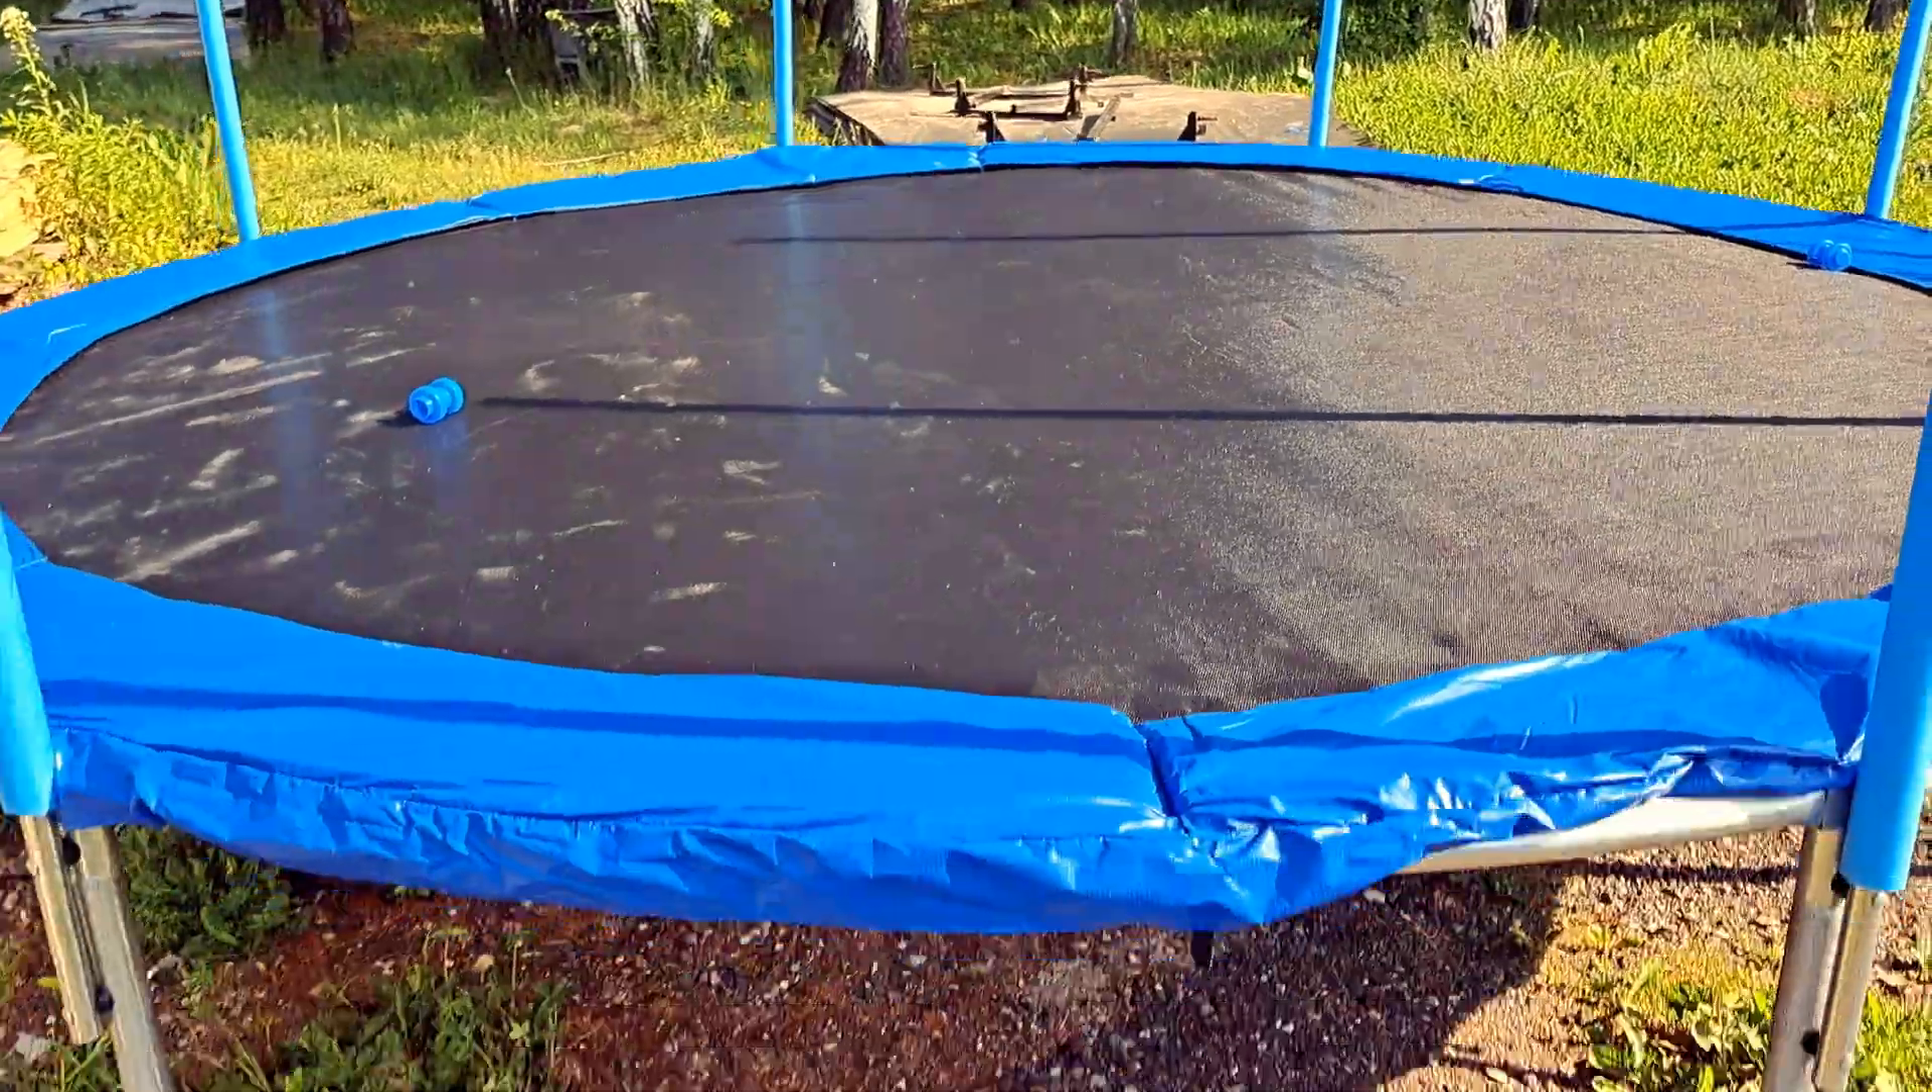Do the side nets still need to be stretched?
Yes.